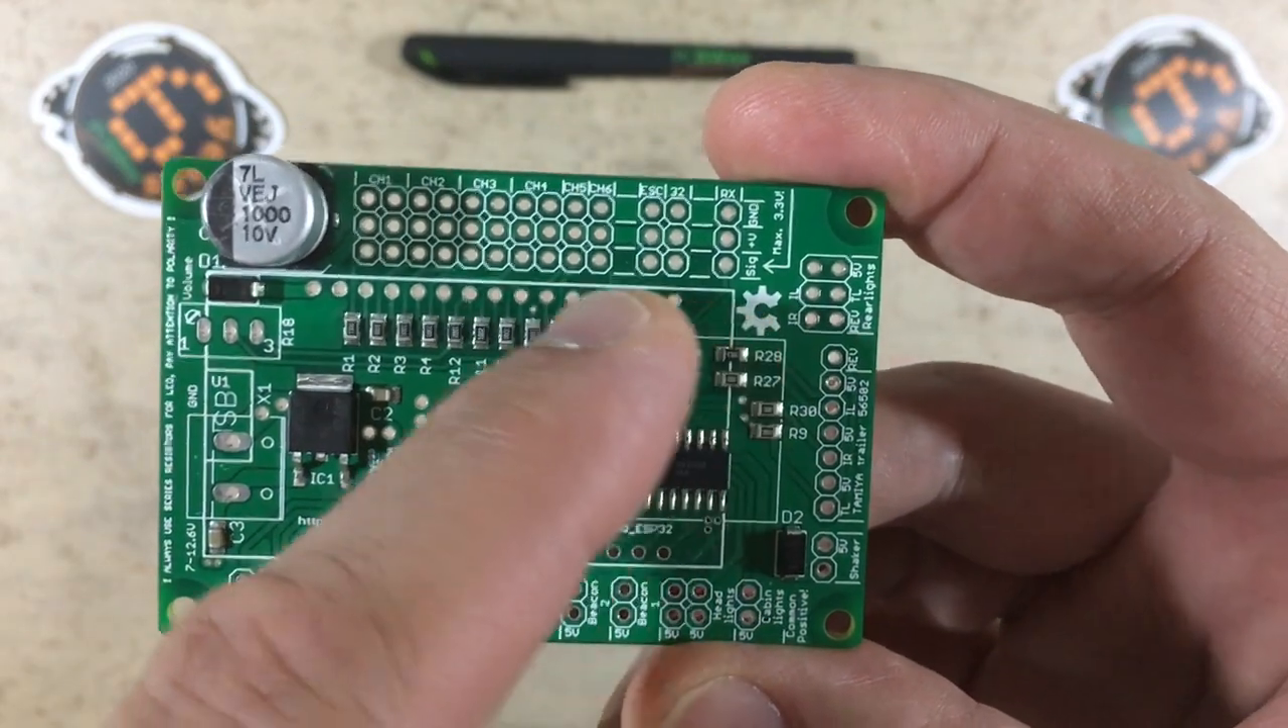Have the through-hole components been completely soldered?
No.